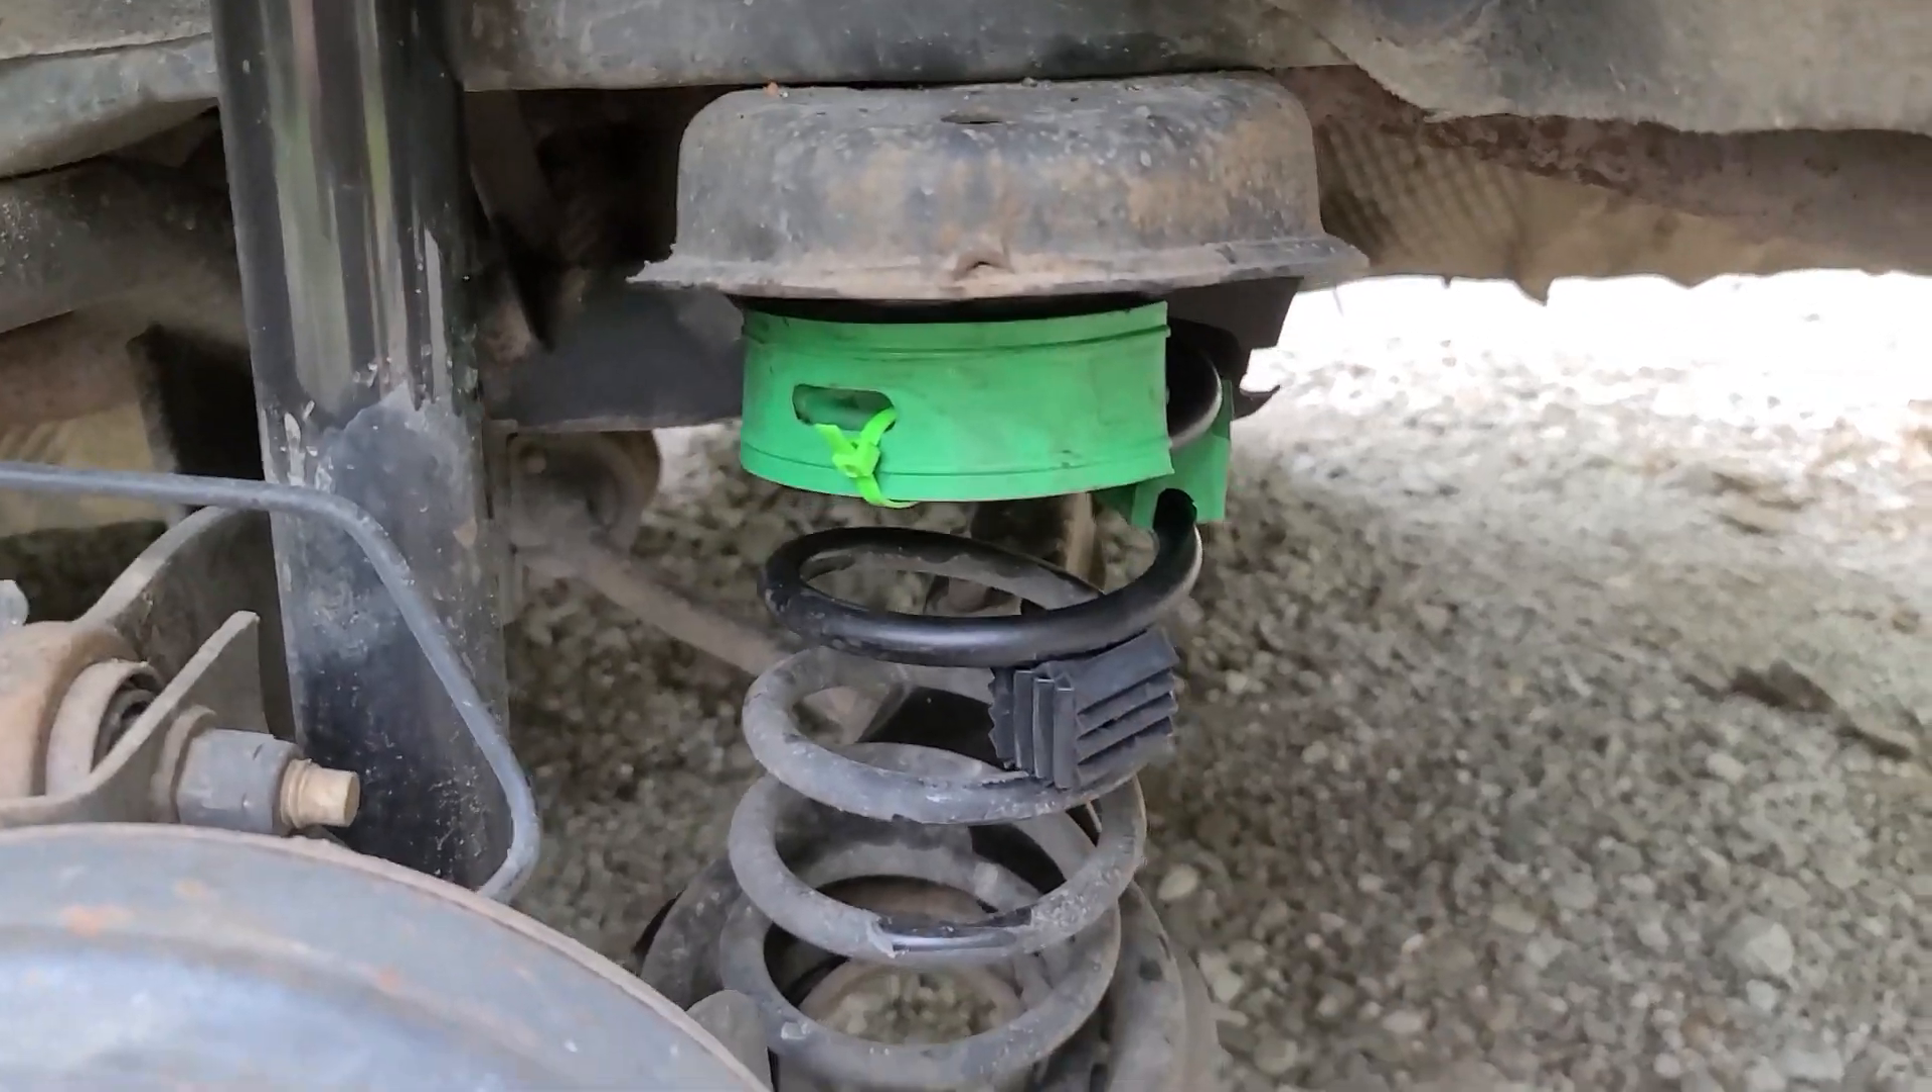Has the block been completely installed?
Yes.